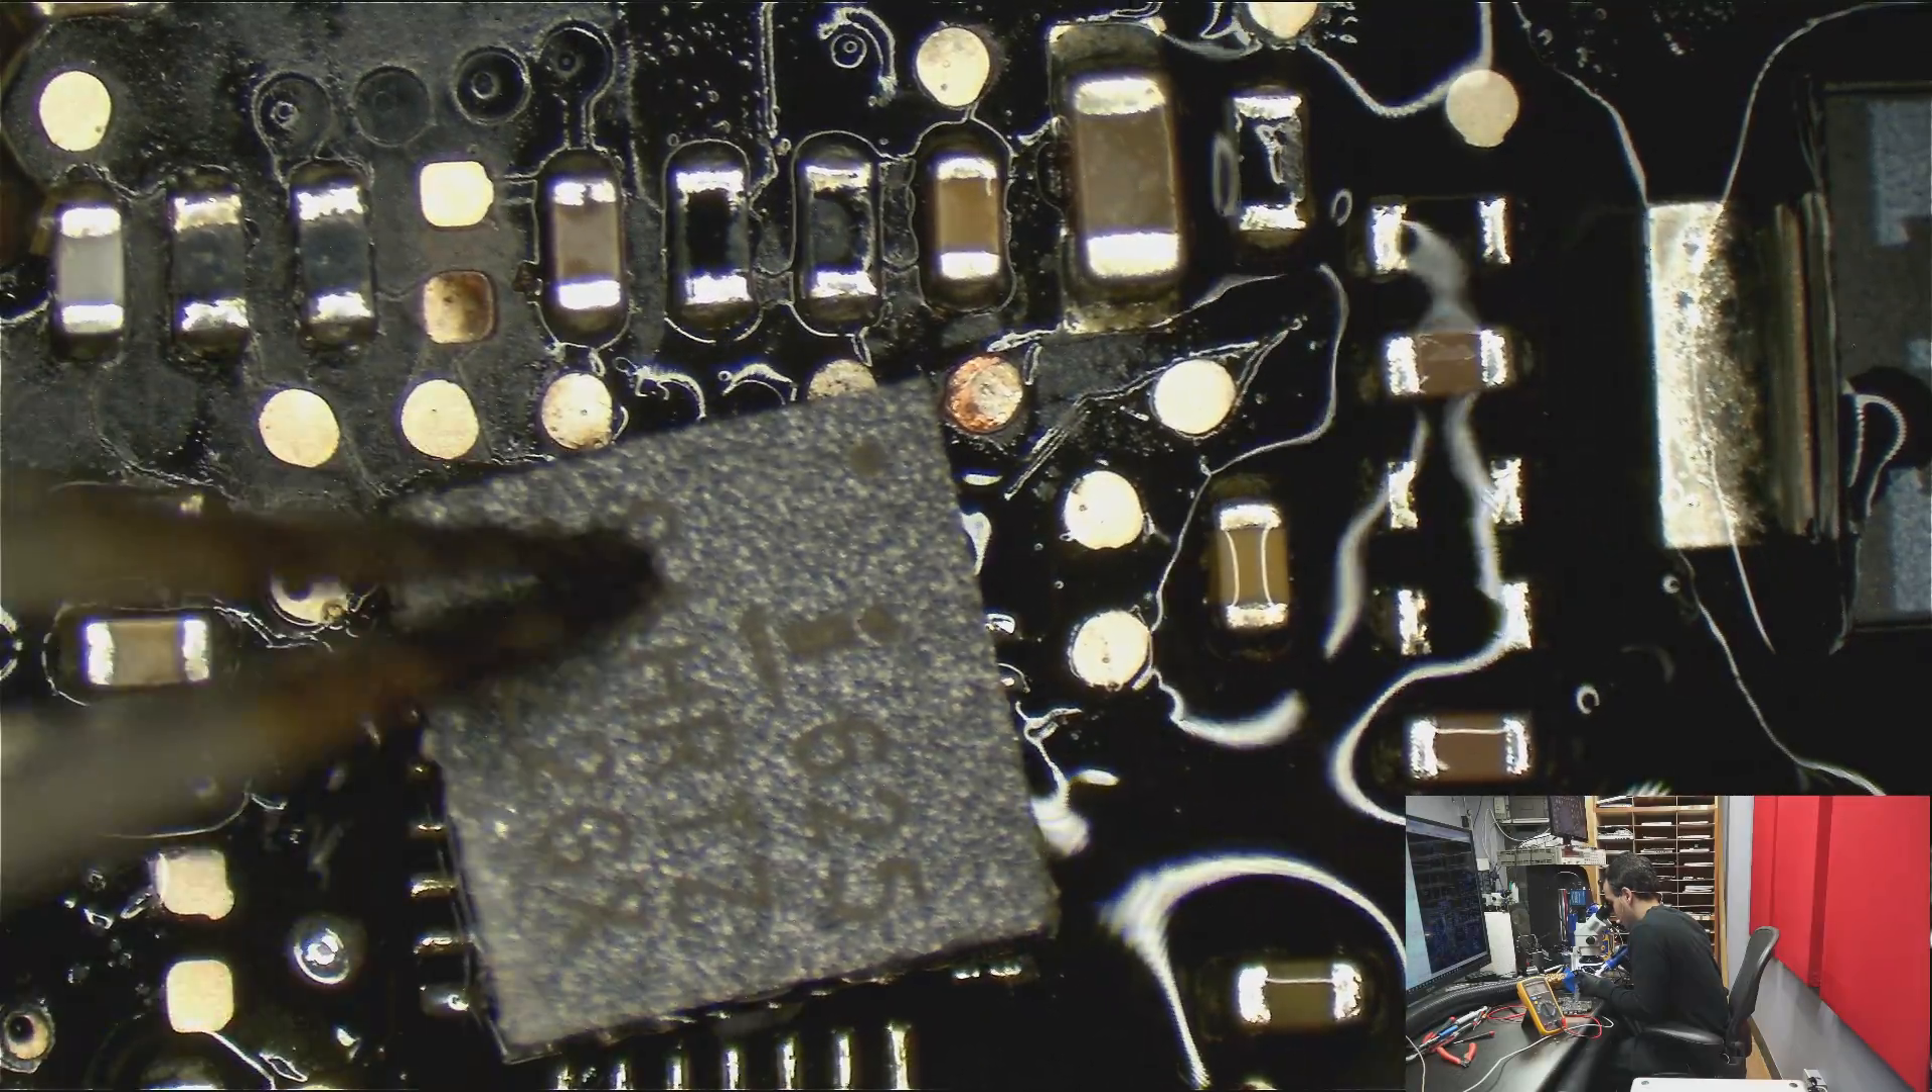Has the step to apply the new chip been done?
No.